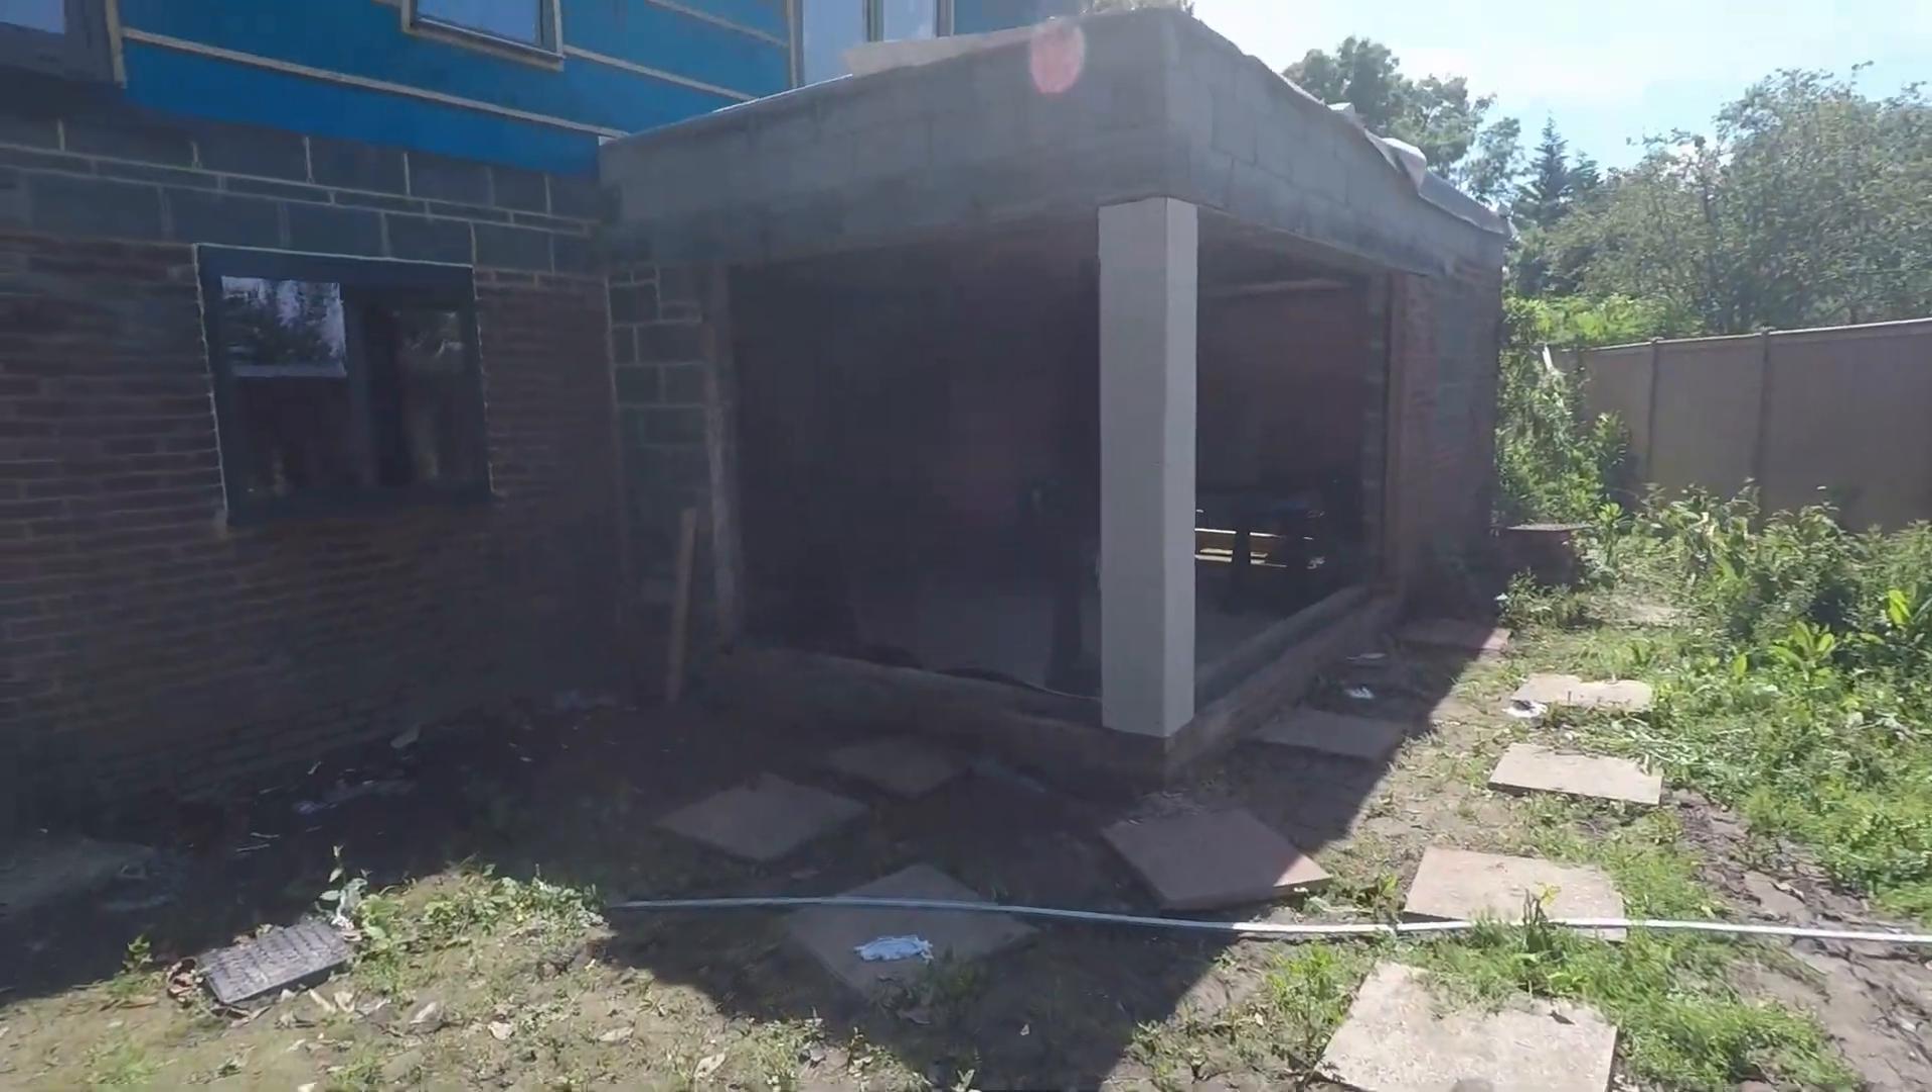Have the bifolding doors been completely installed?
No.